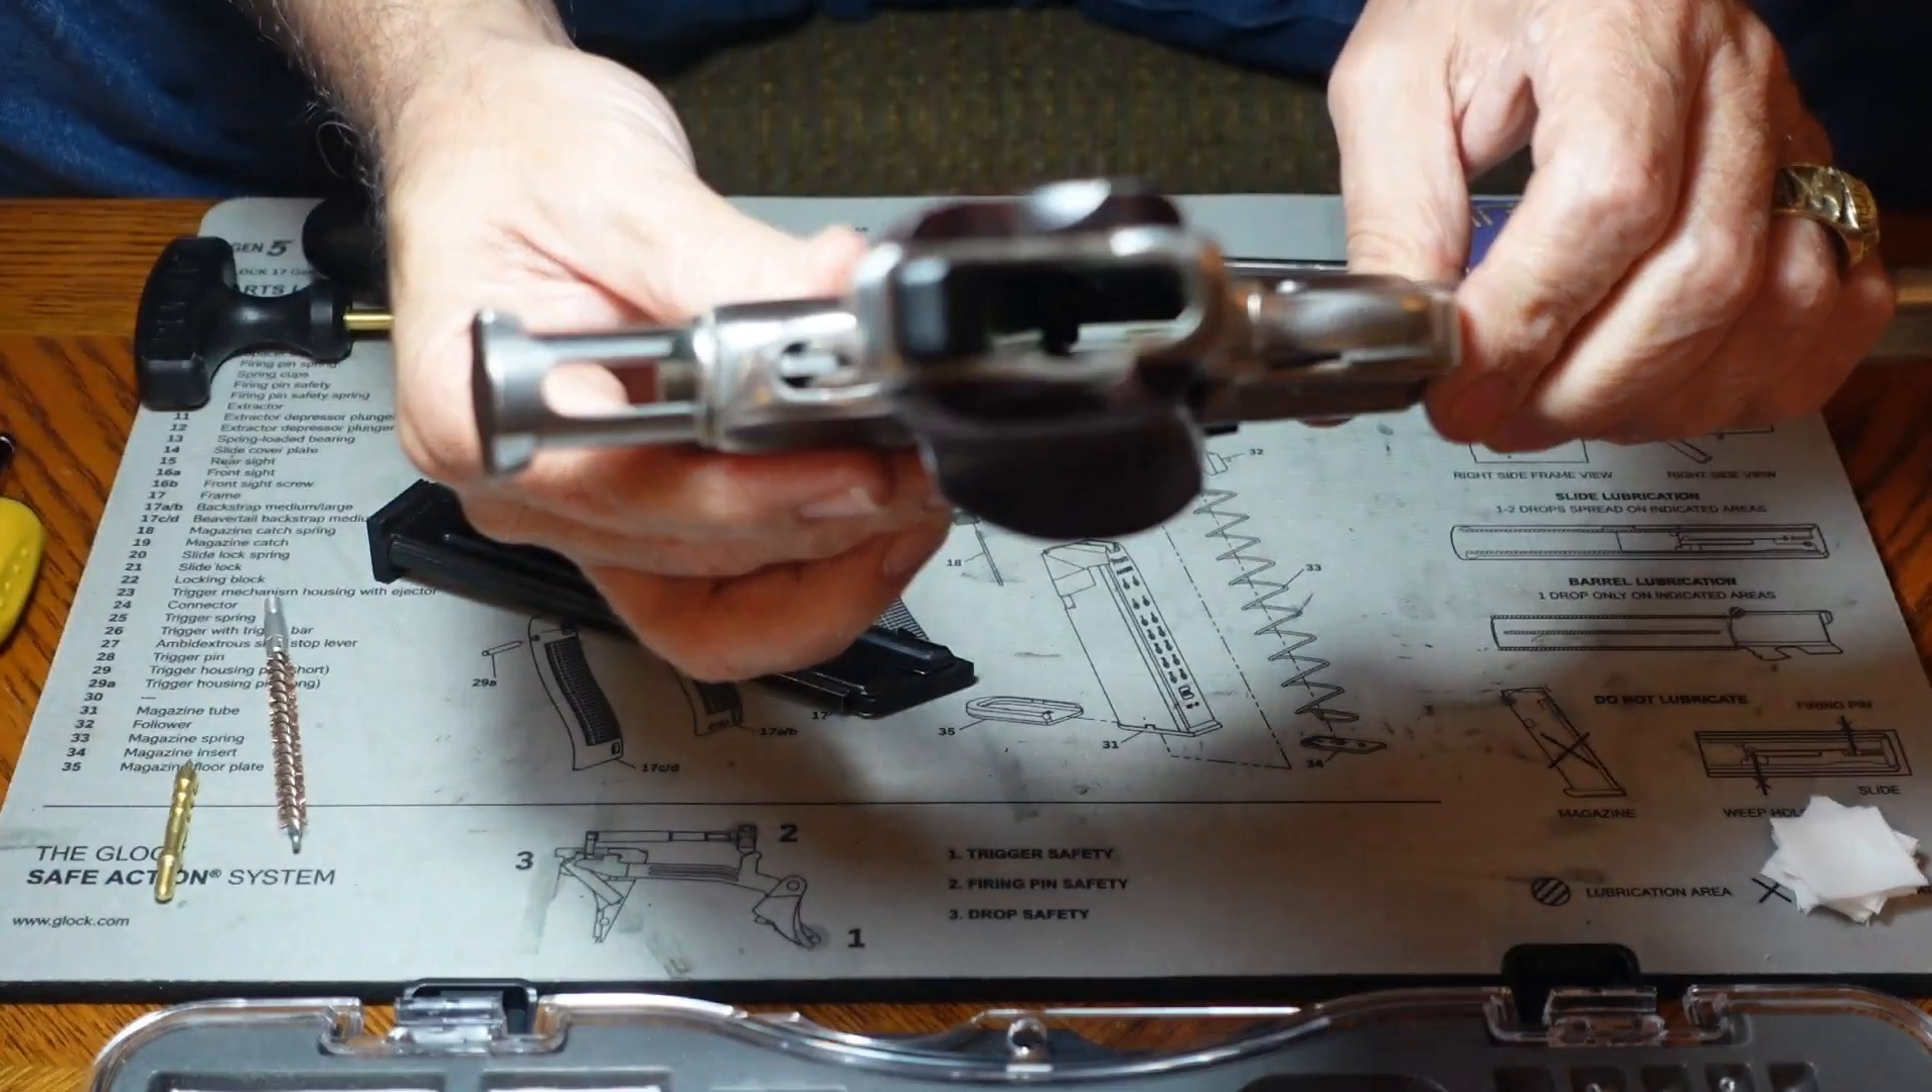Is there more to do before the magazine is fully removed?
No.